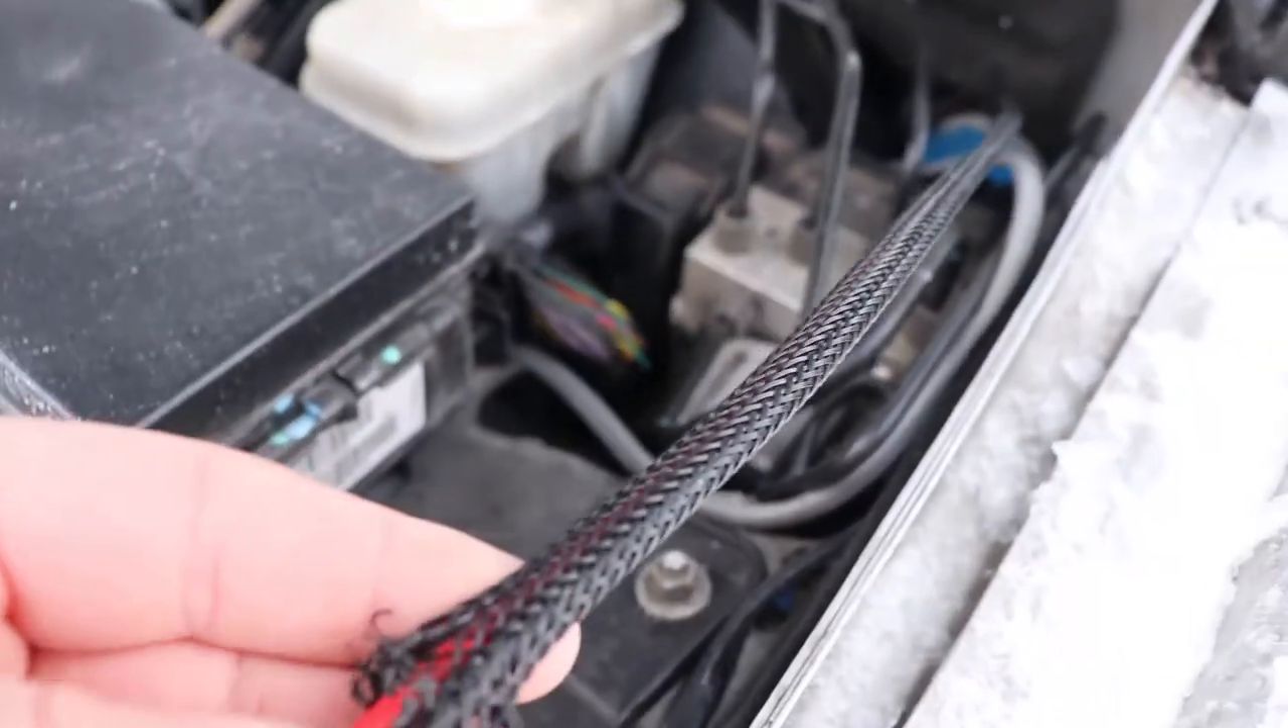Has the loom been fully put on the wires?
Yes.